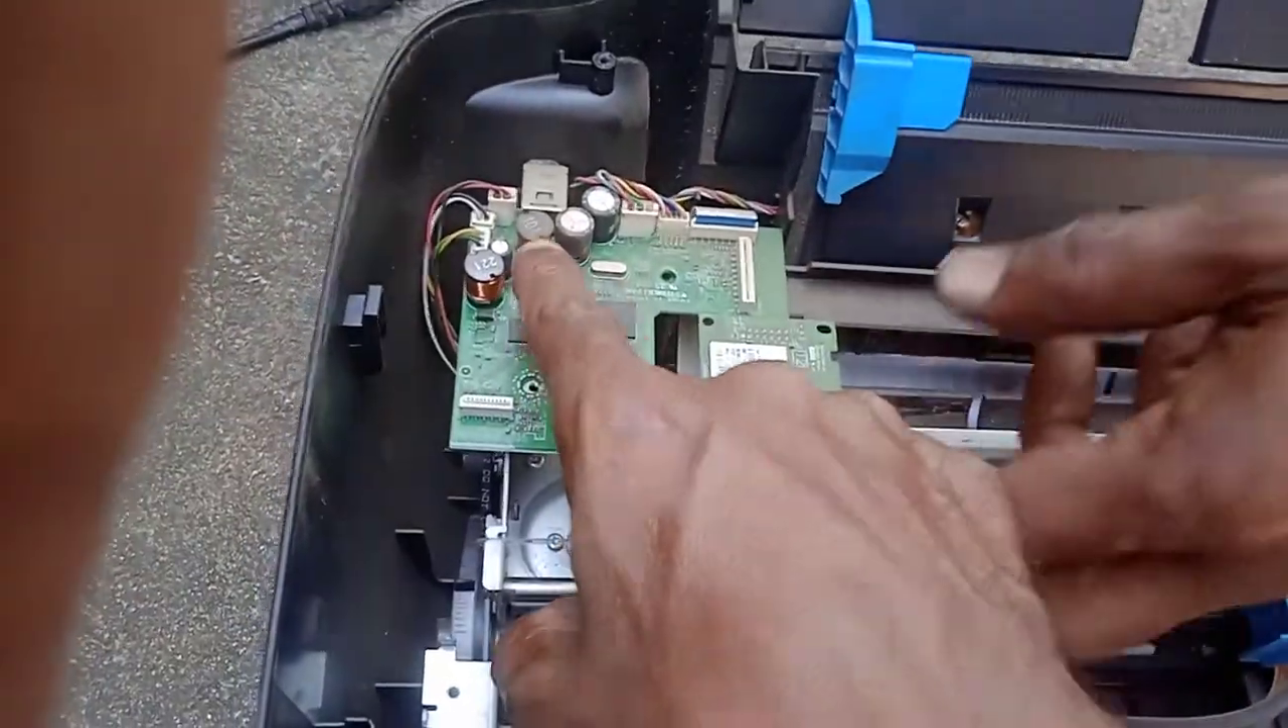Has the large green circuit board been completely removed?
No.